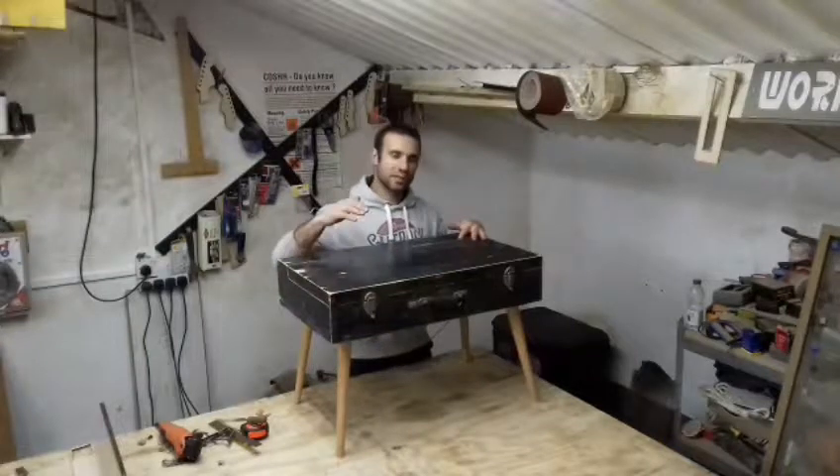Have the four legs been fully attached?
Yes.